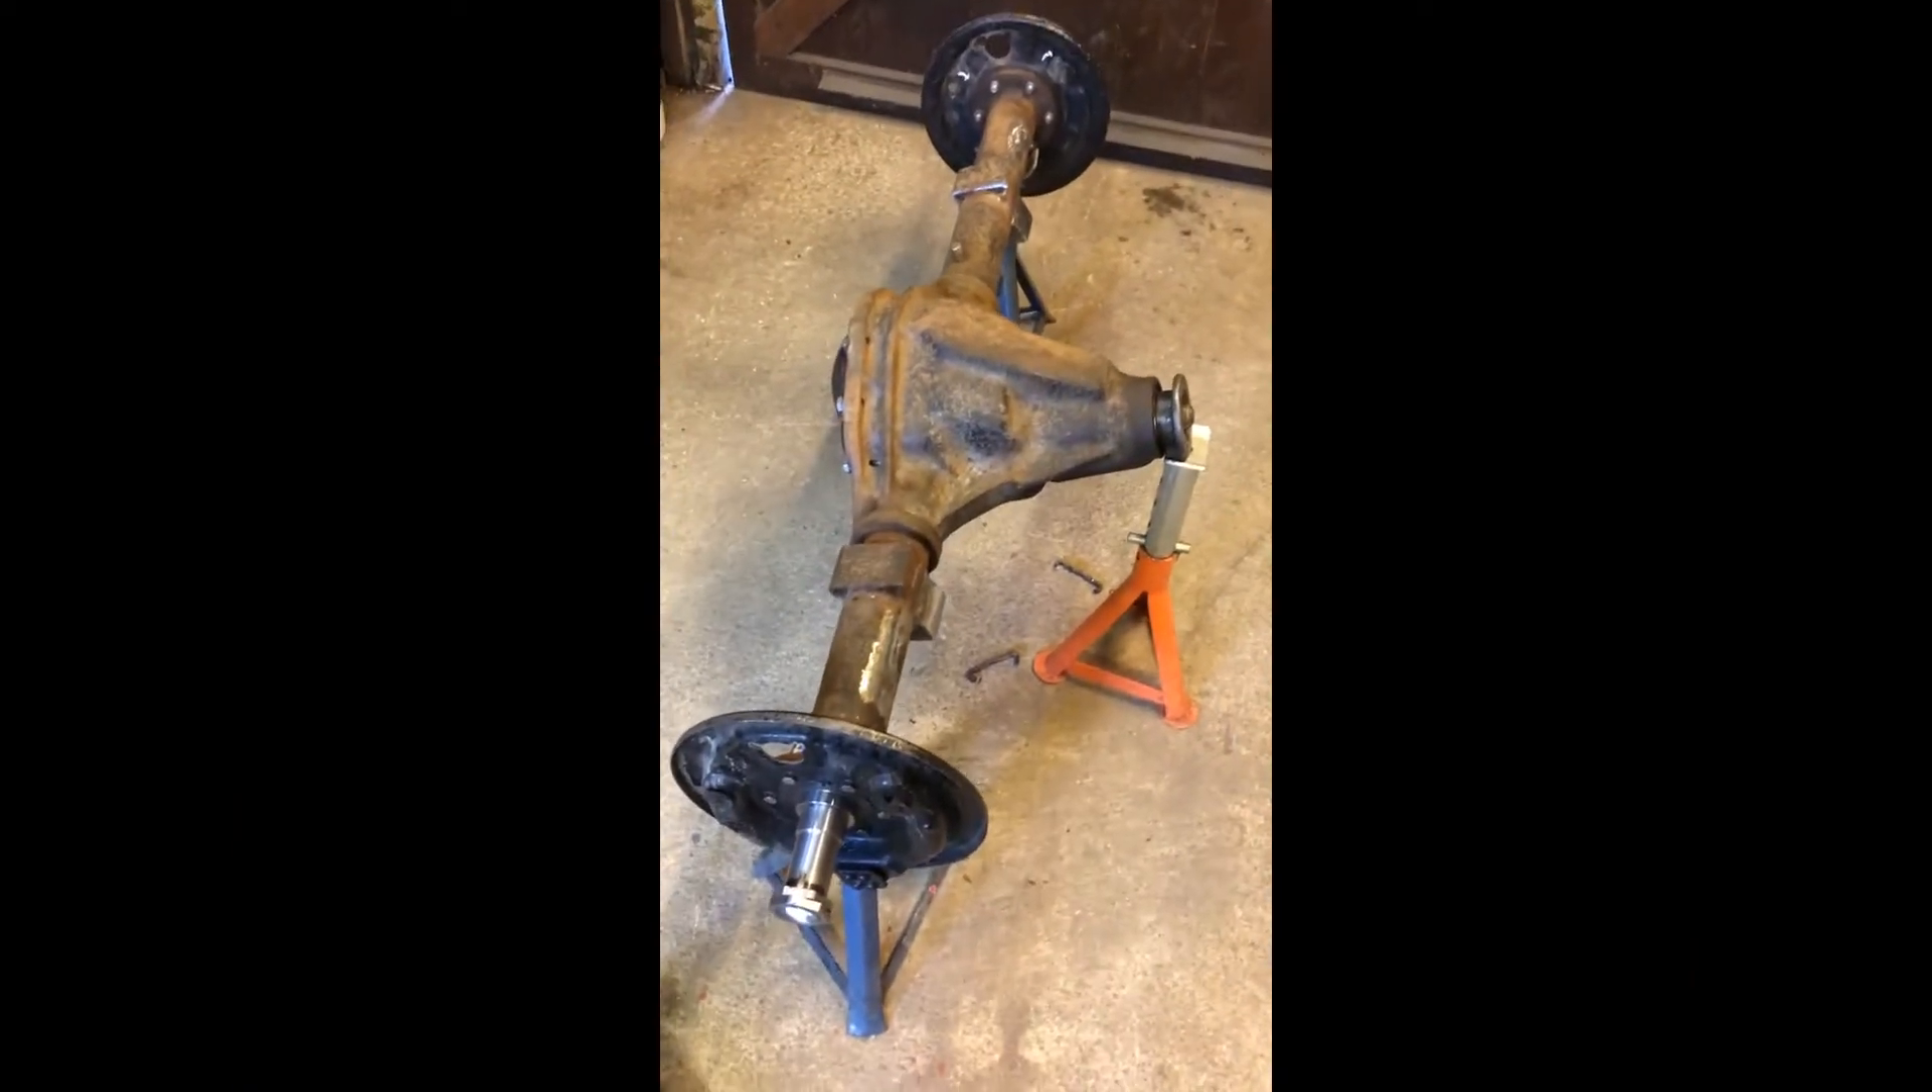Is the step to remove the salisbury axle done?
Yes.